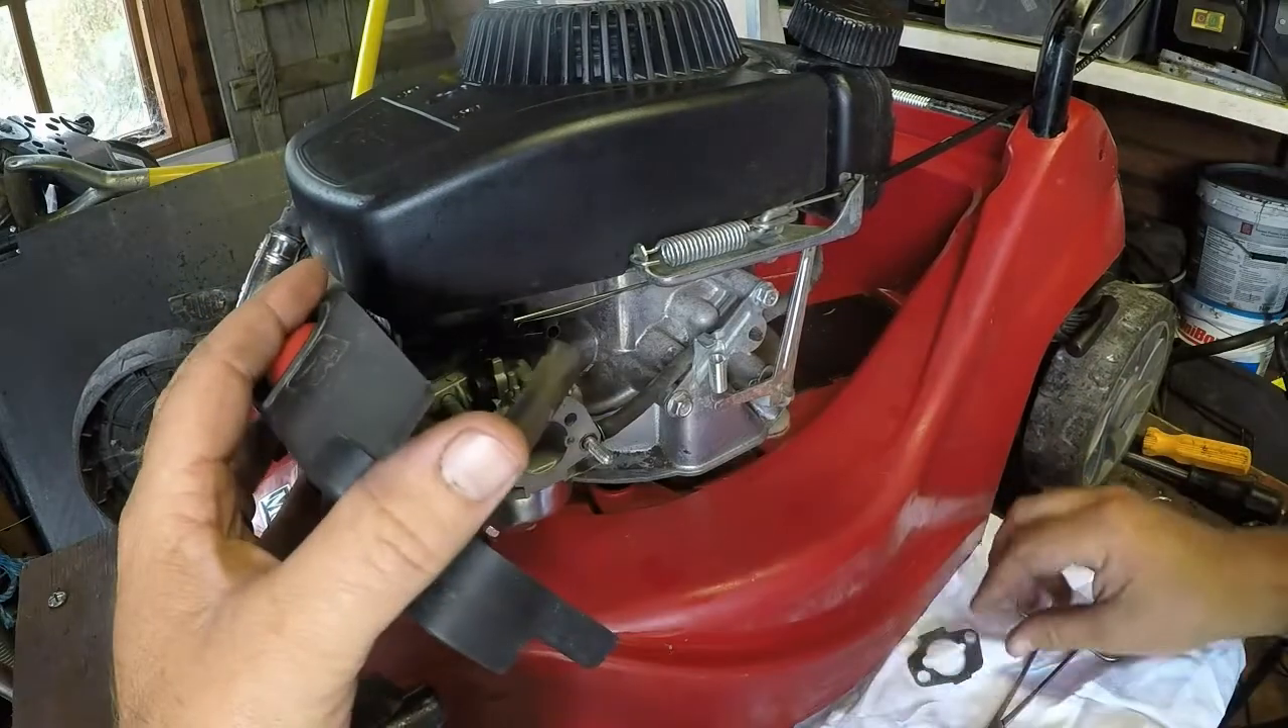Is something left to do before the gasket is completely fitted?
Yes.